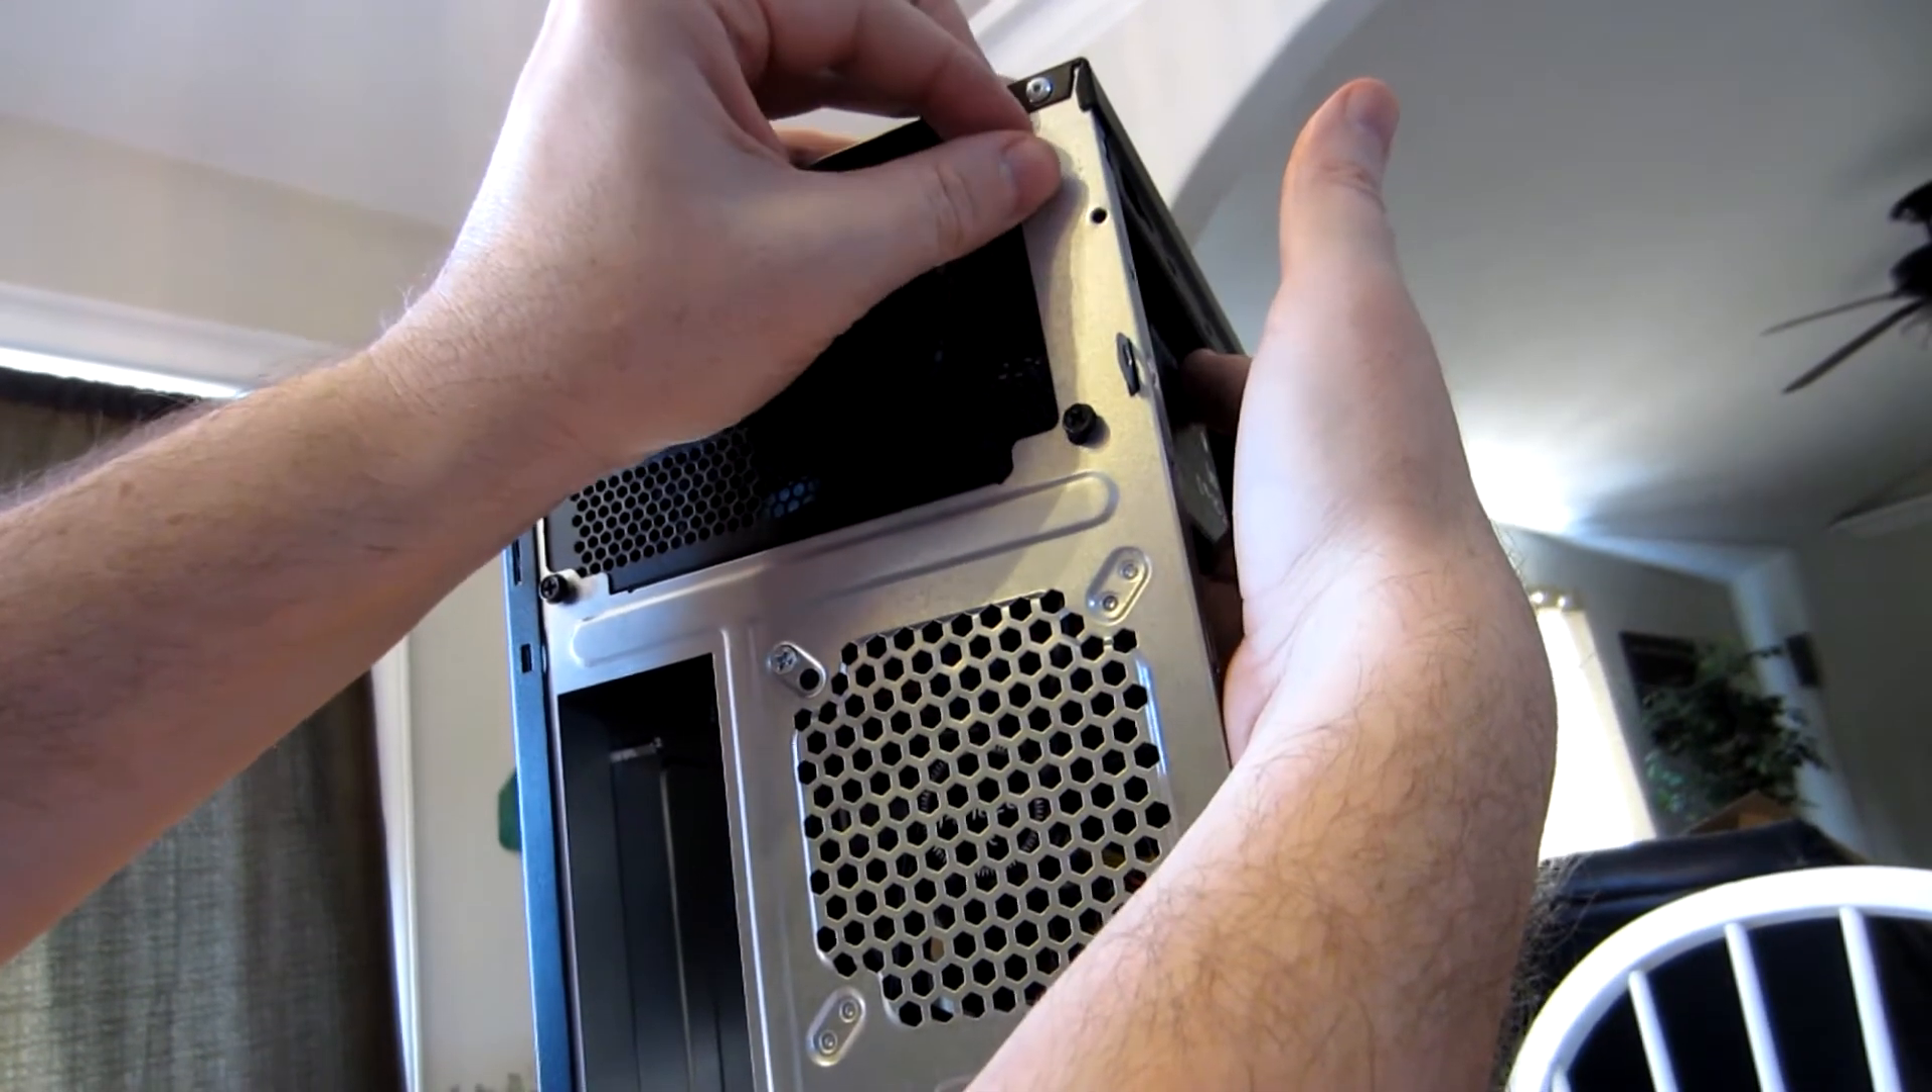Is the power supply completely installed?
No.